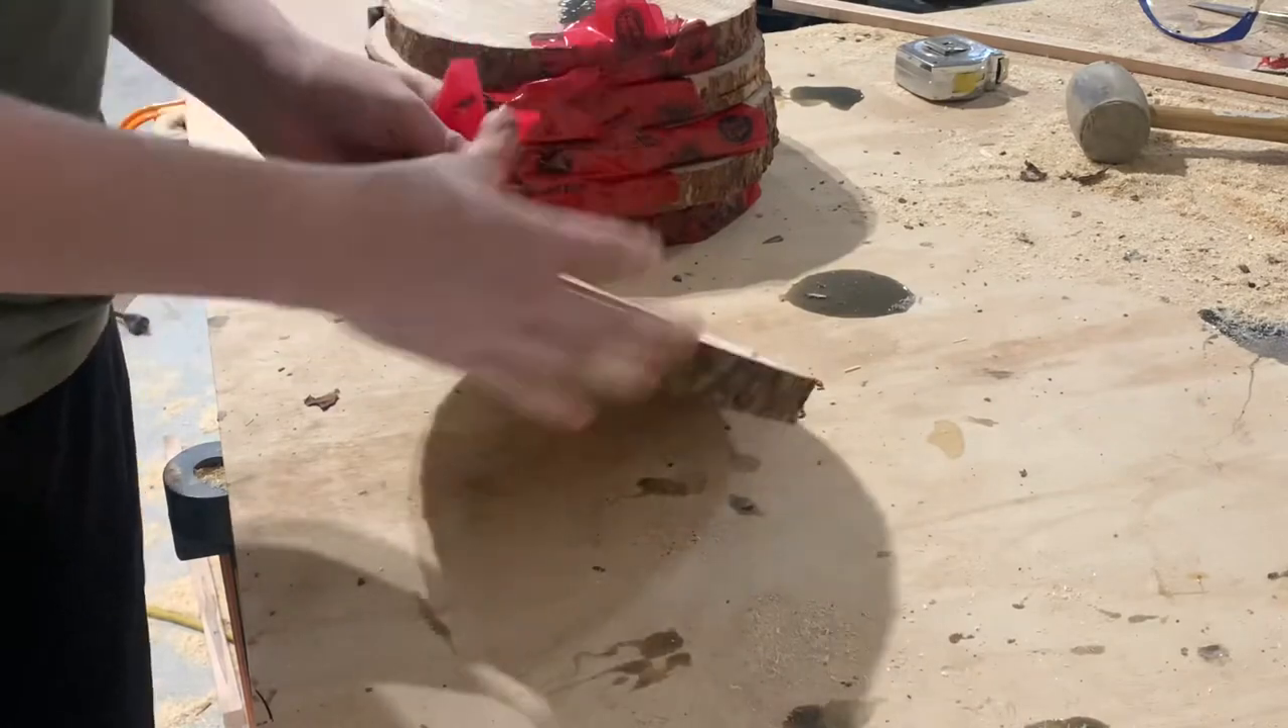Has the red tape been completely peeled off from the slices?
No.